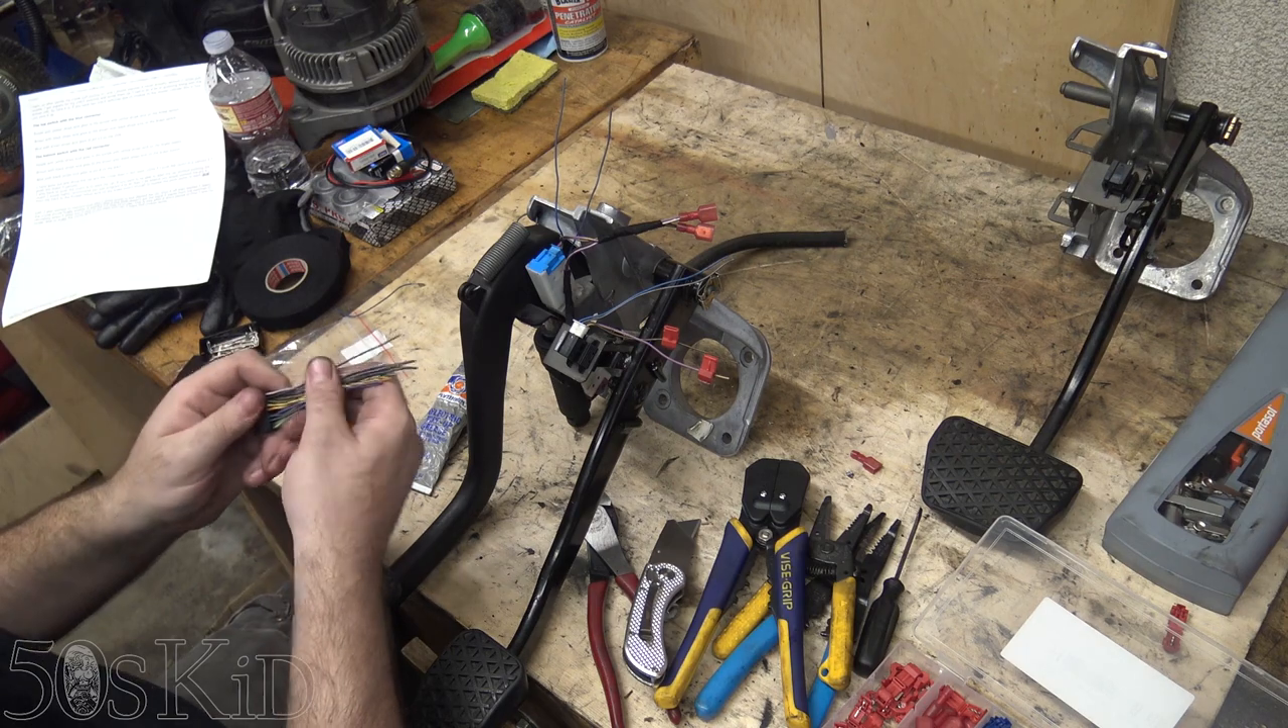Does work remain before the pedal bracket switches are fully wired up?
Yes.